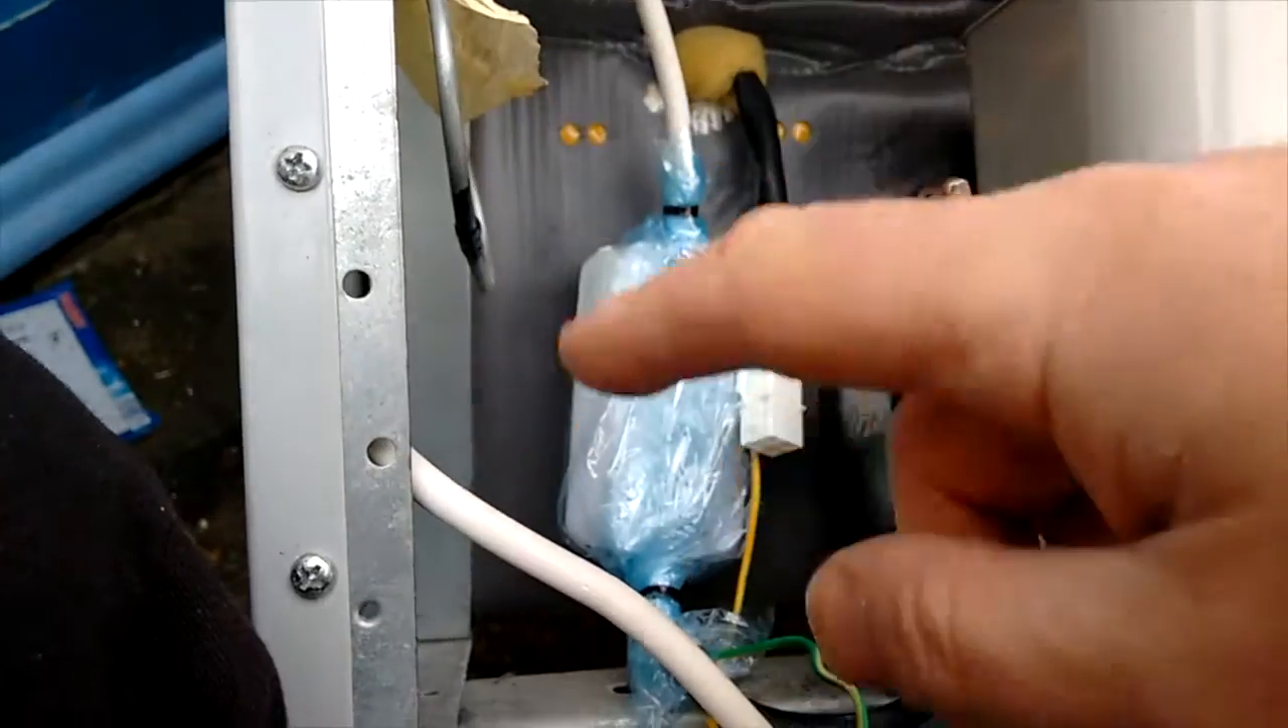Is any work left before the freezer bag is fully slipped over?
No.